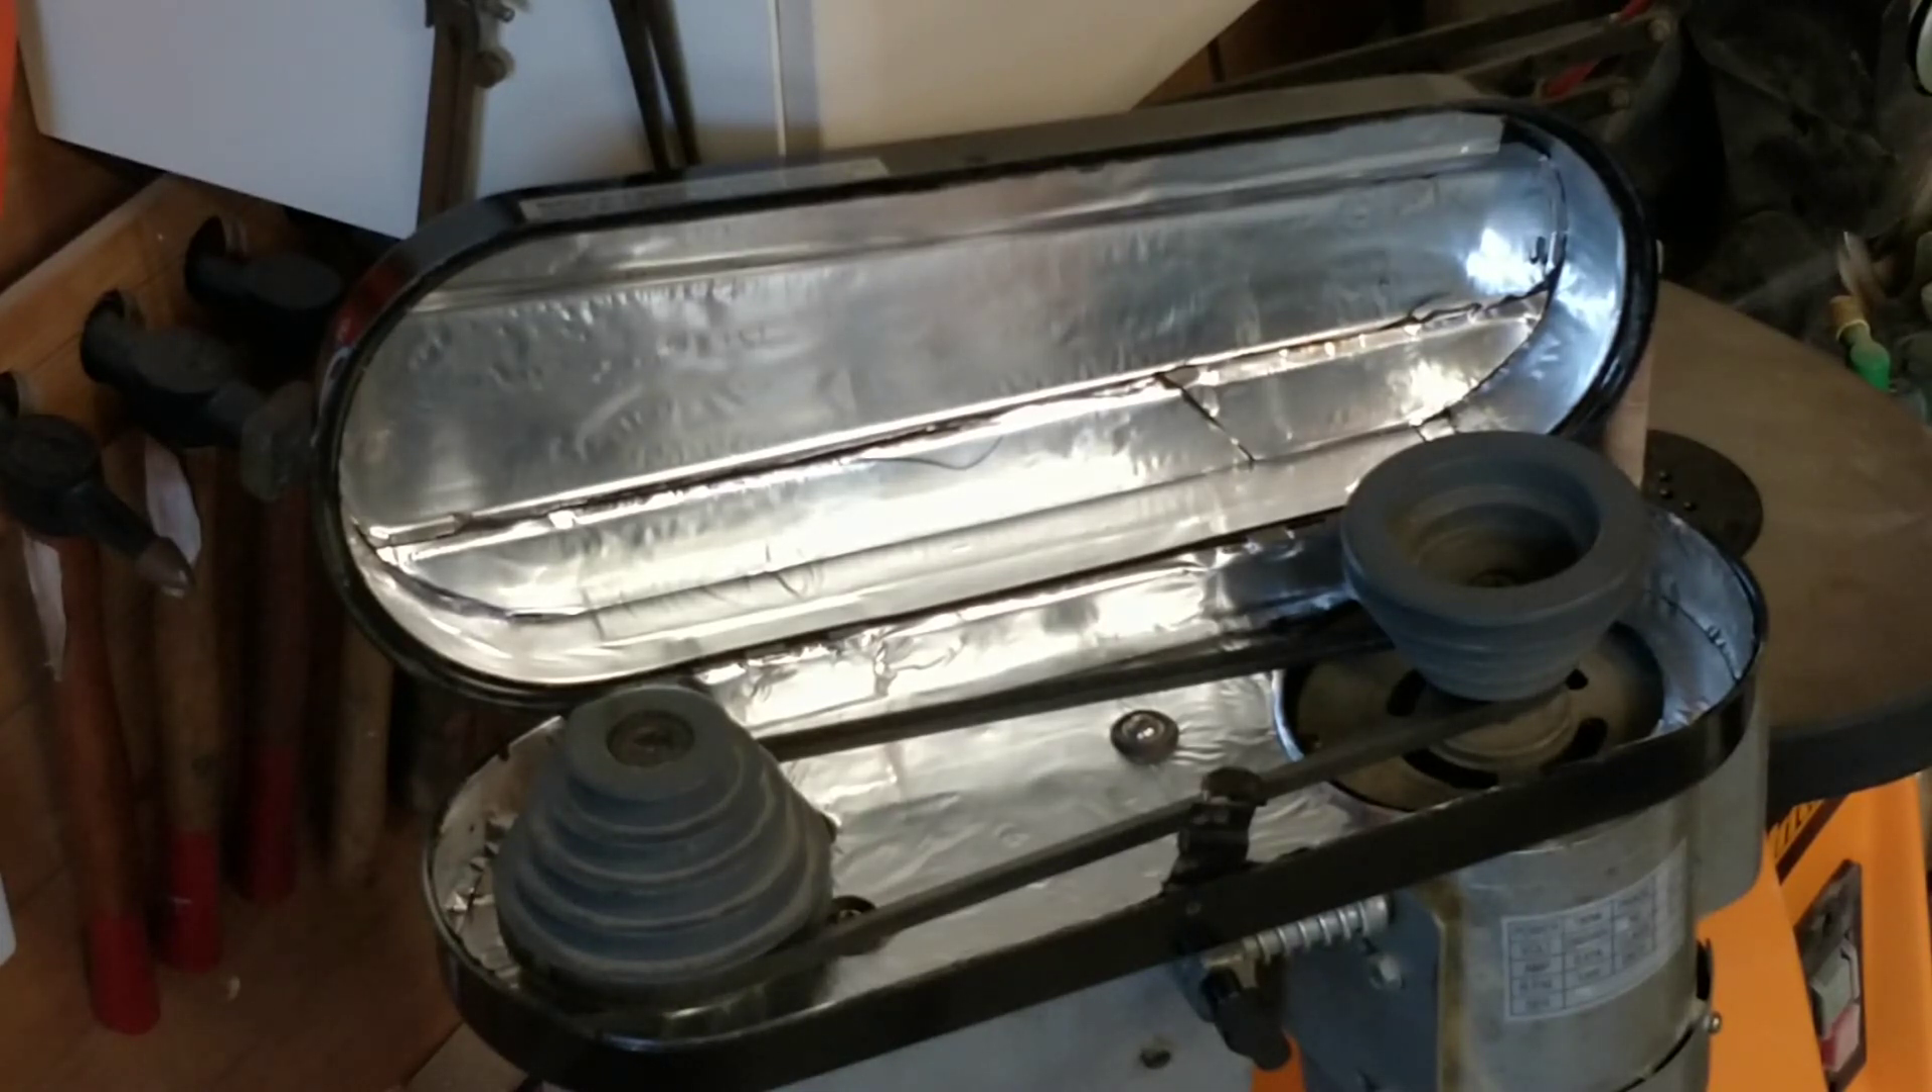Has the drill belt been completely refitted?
Yes.